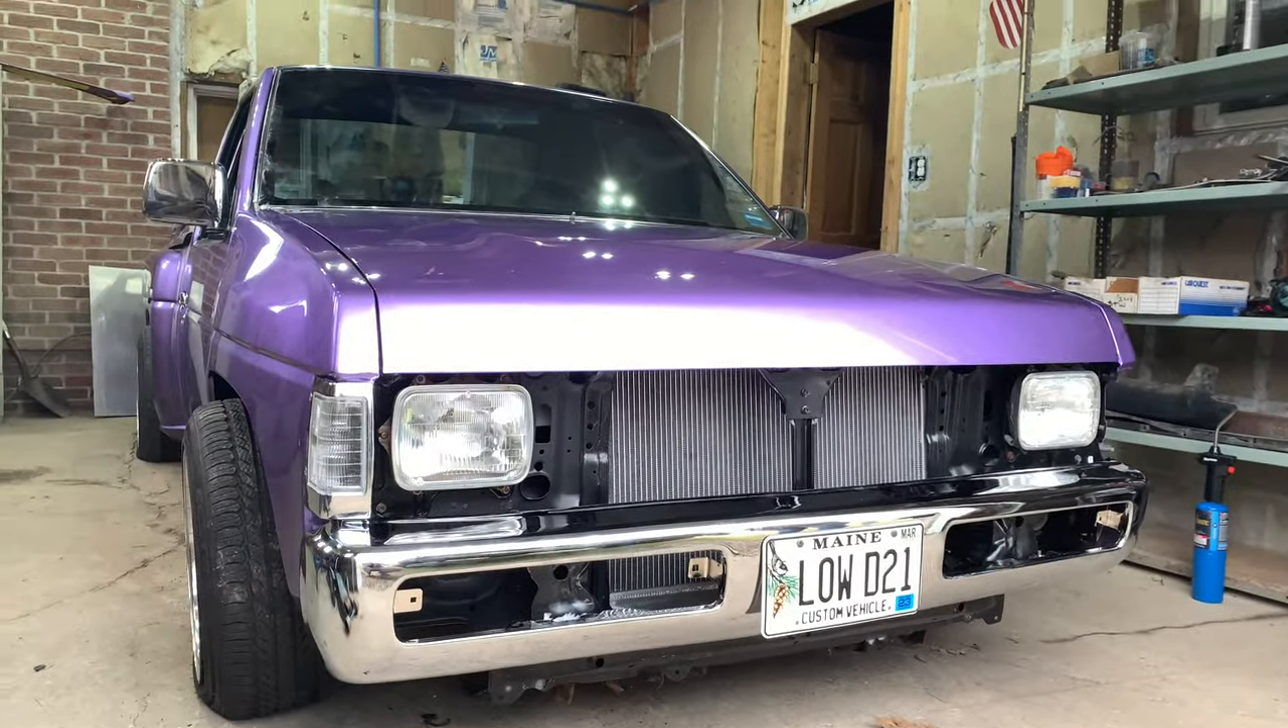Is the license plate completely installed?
Yes.